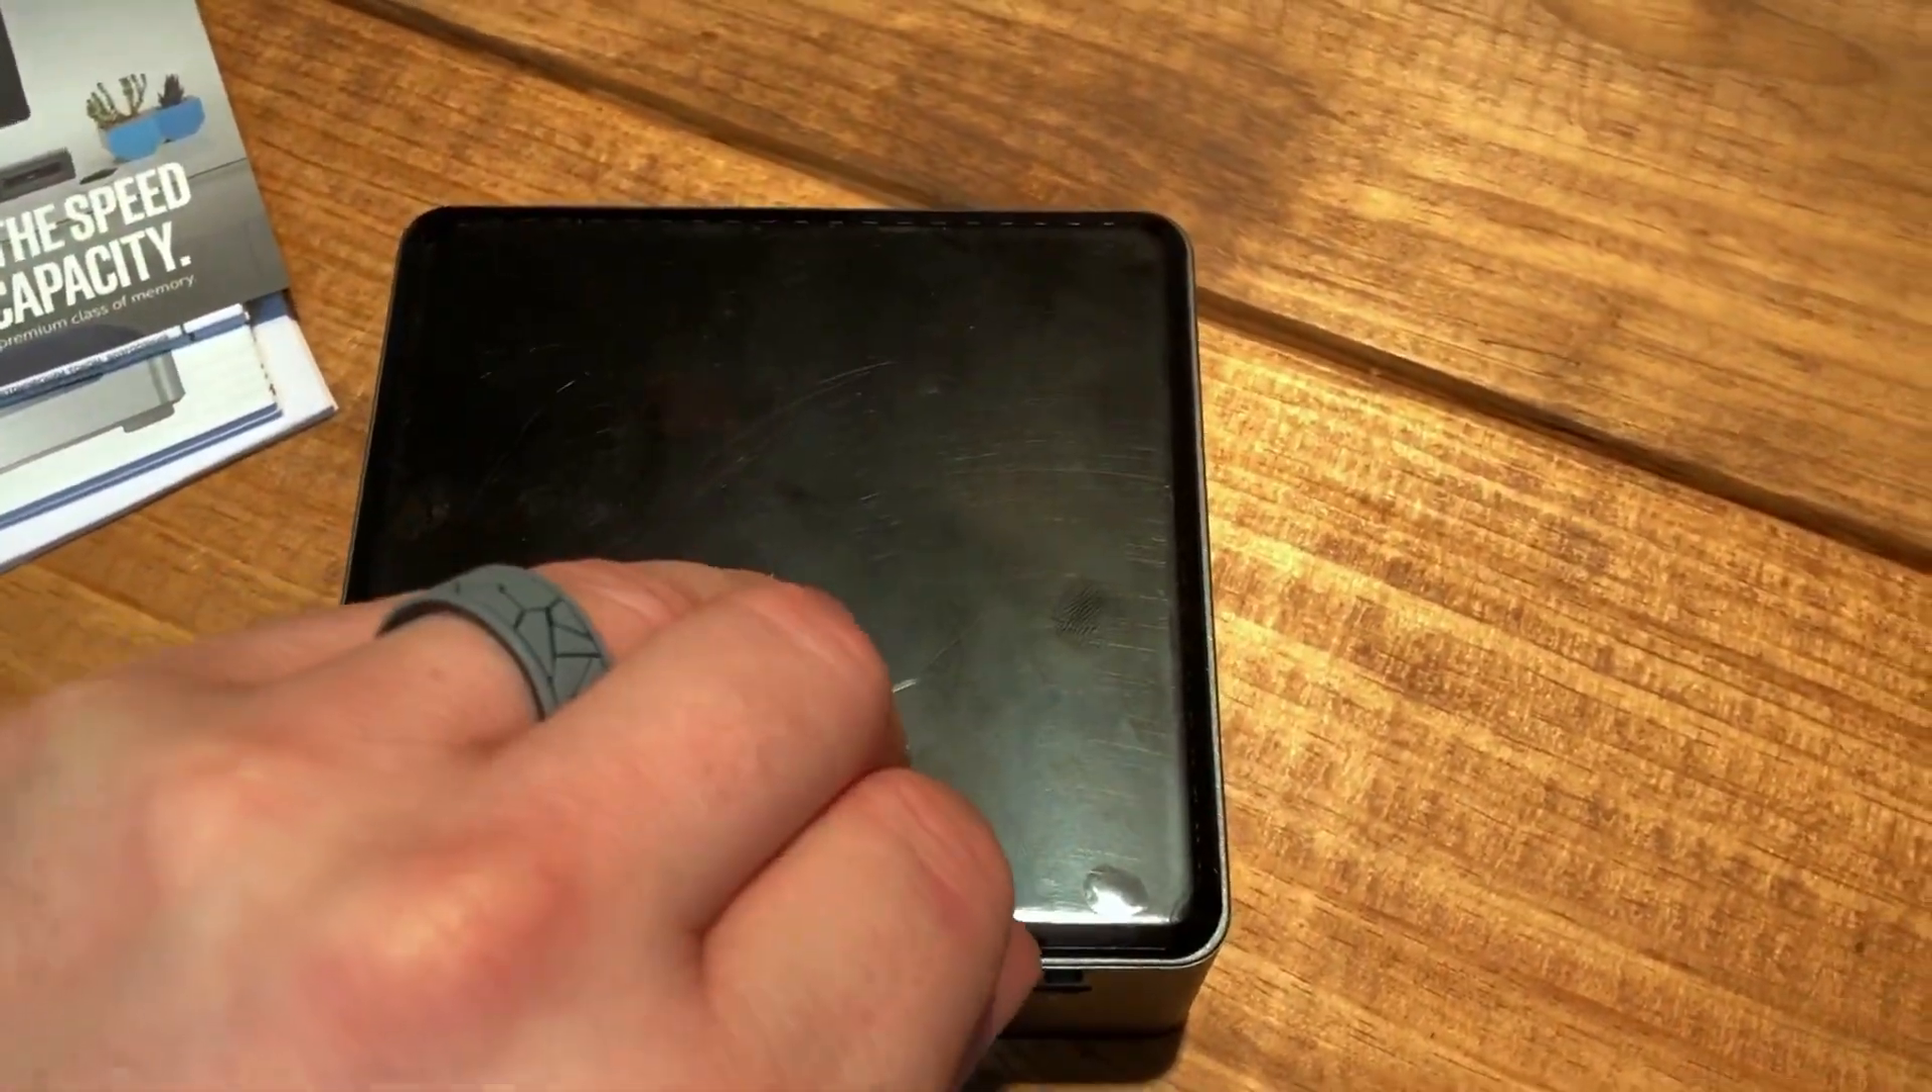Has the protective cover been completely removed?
No.